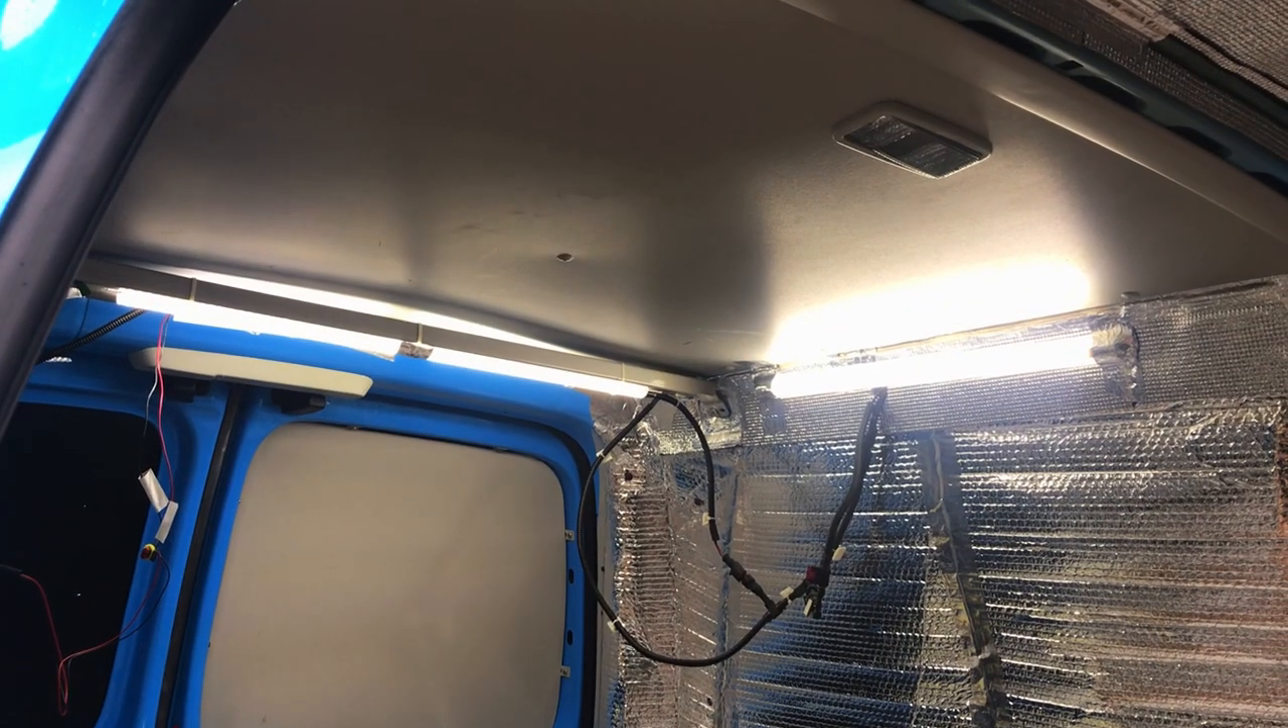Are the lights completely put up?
Yes.